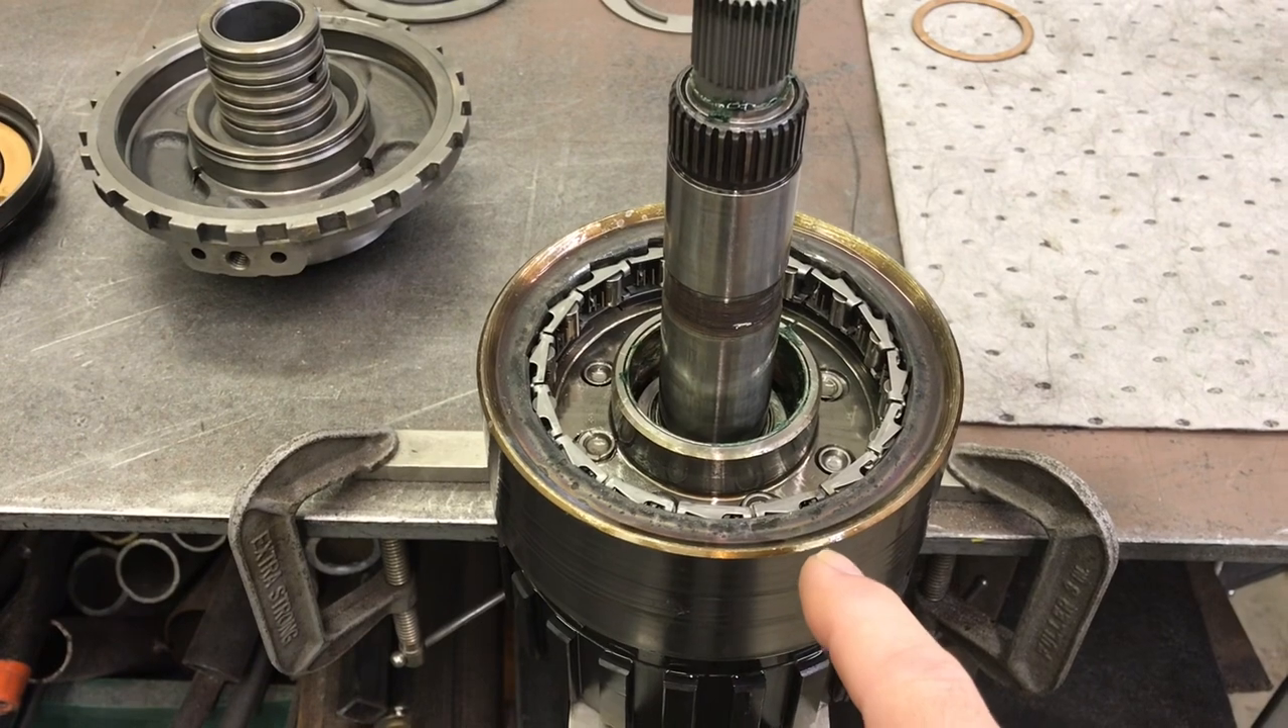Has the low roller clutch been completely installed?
Yes.